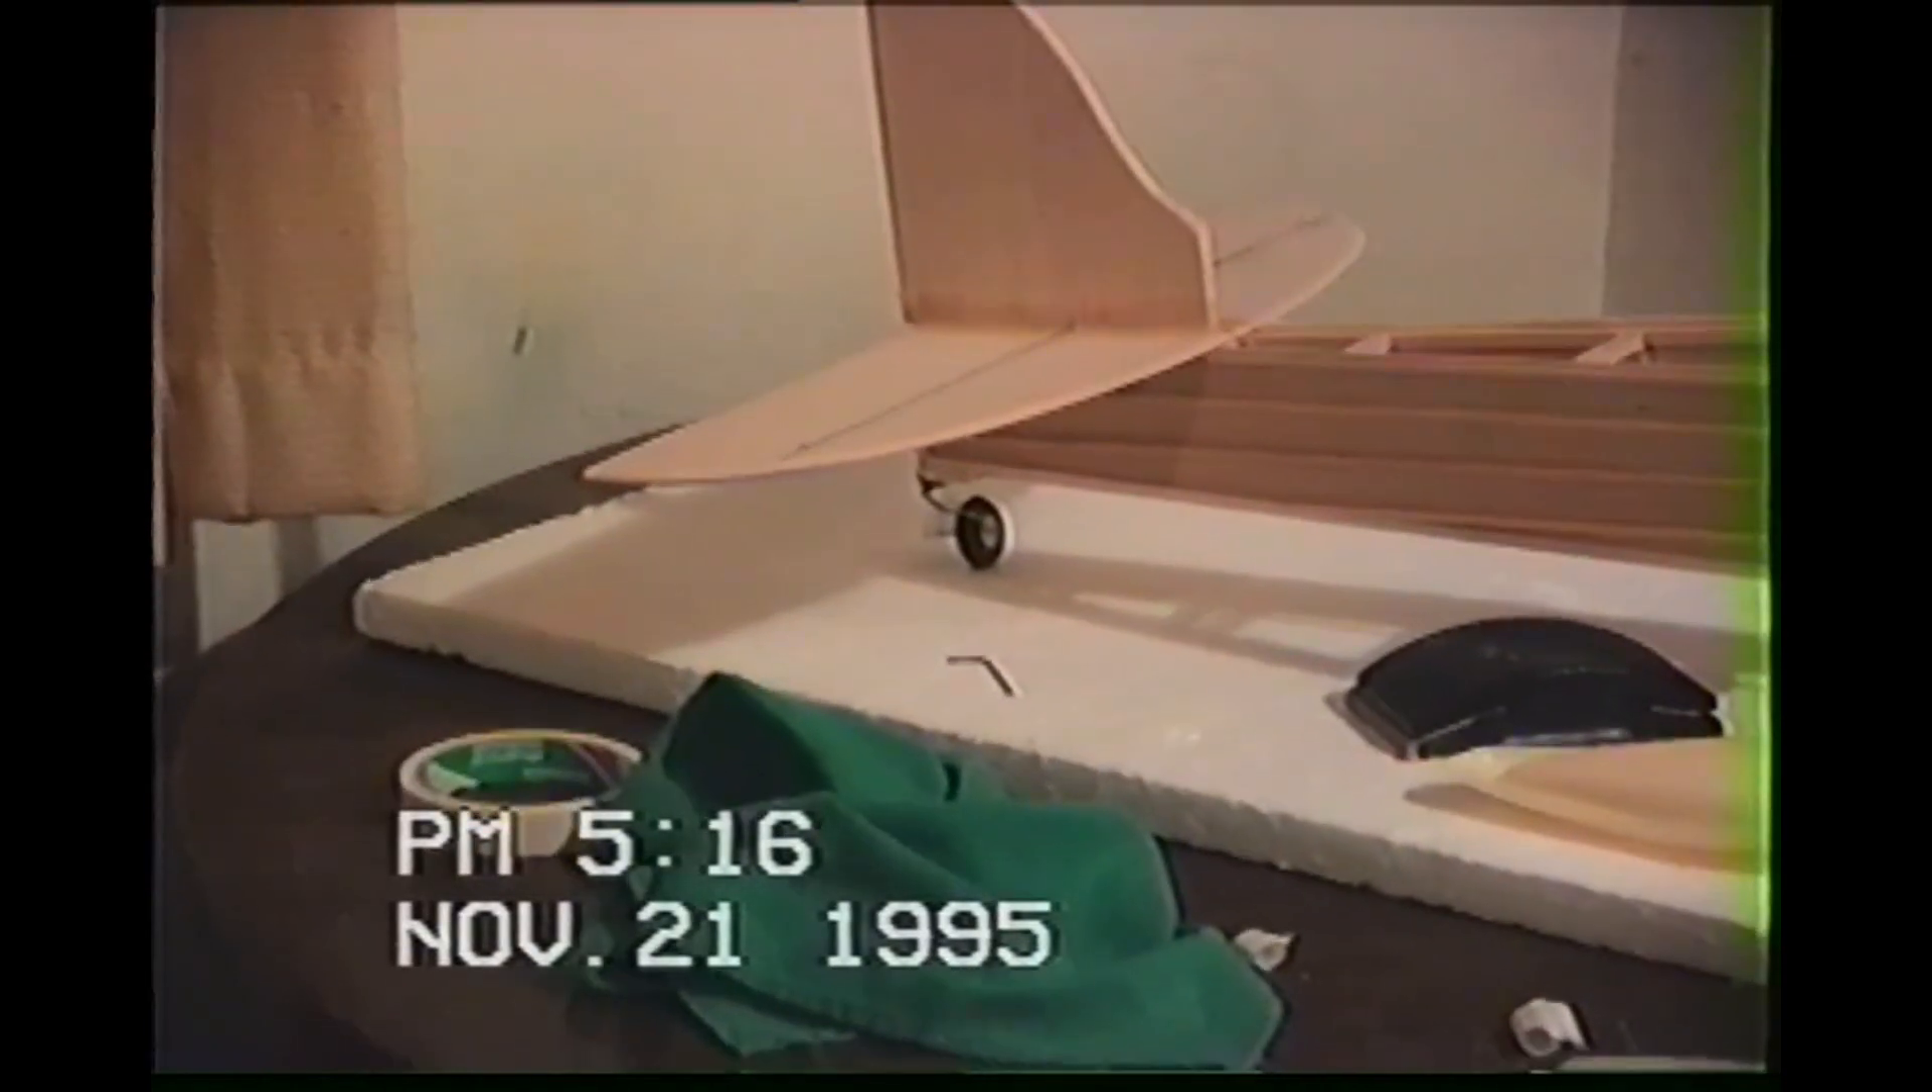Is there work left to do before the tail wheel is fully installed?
No.